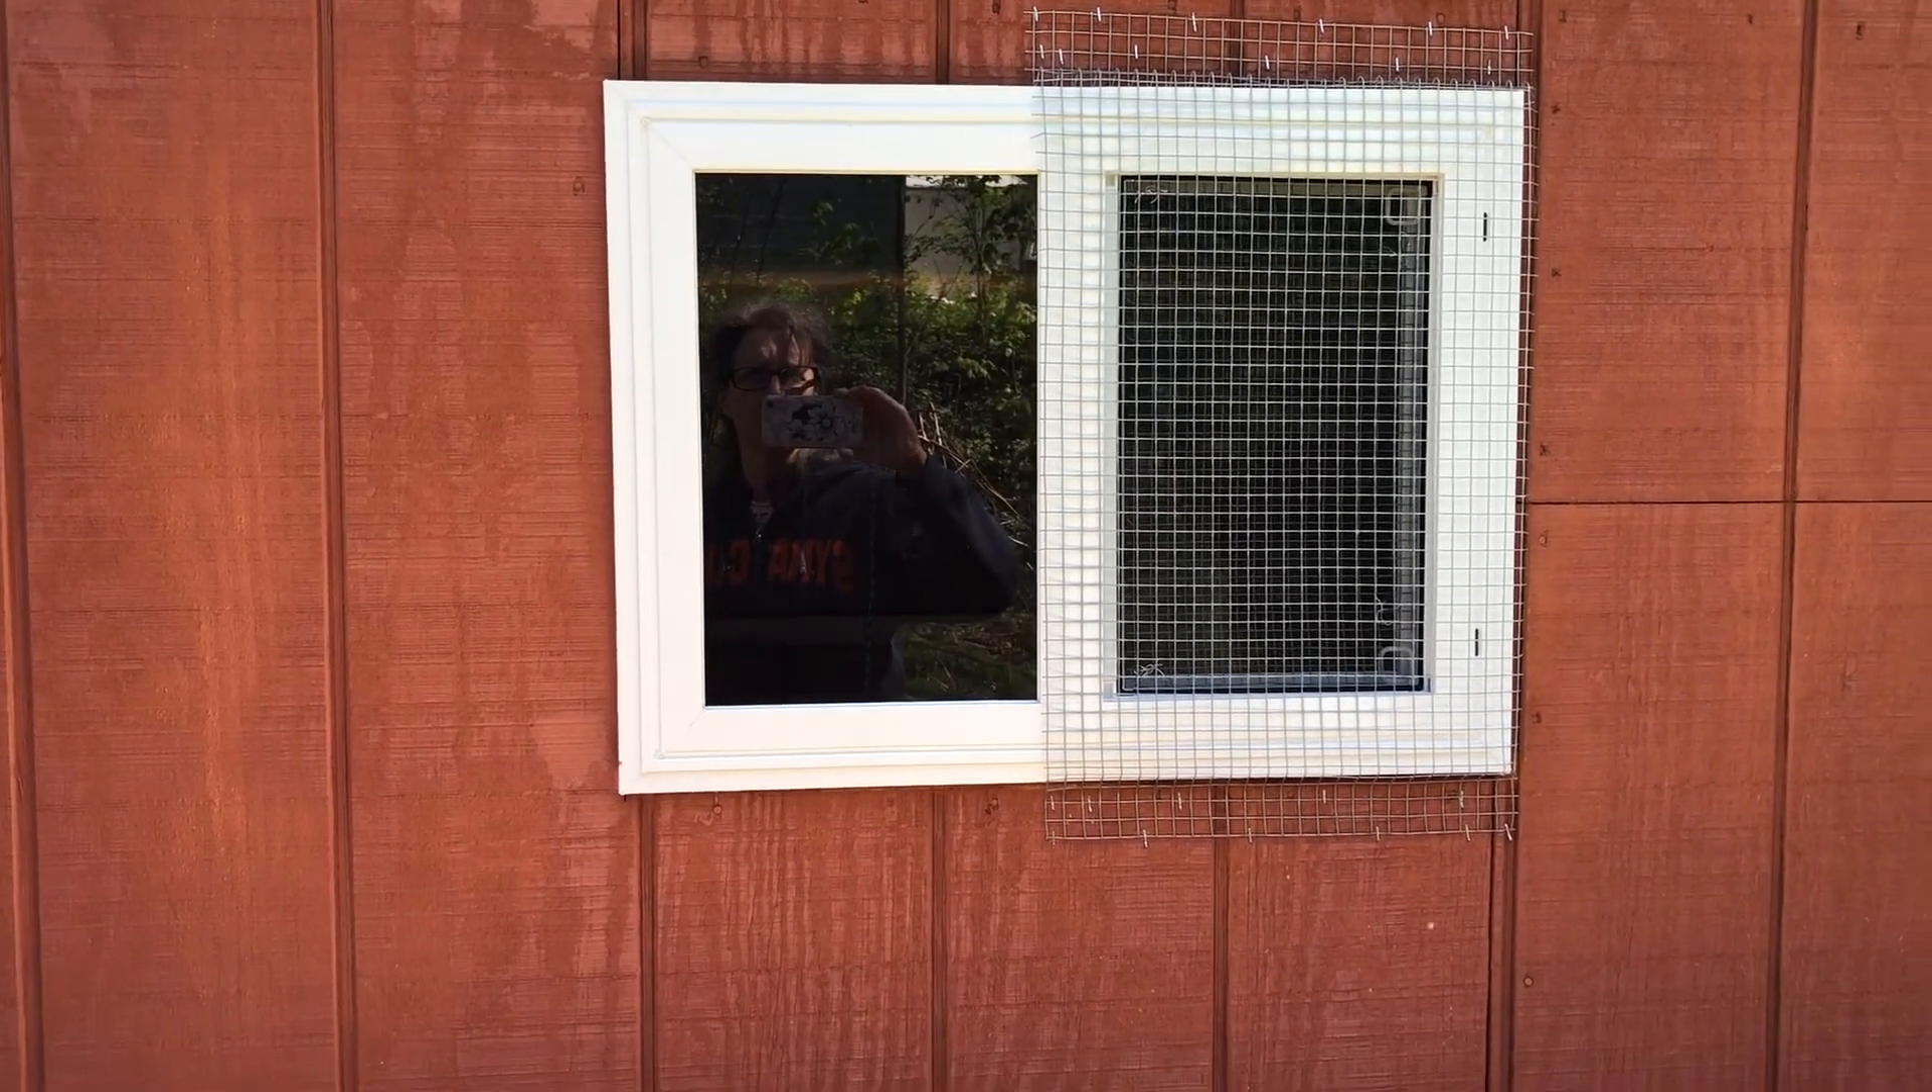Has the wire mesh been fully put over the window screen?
Yes.